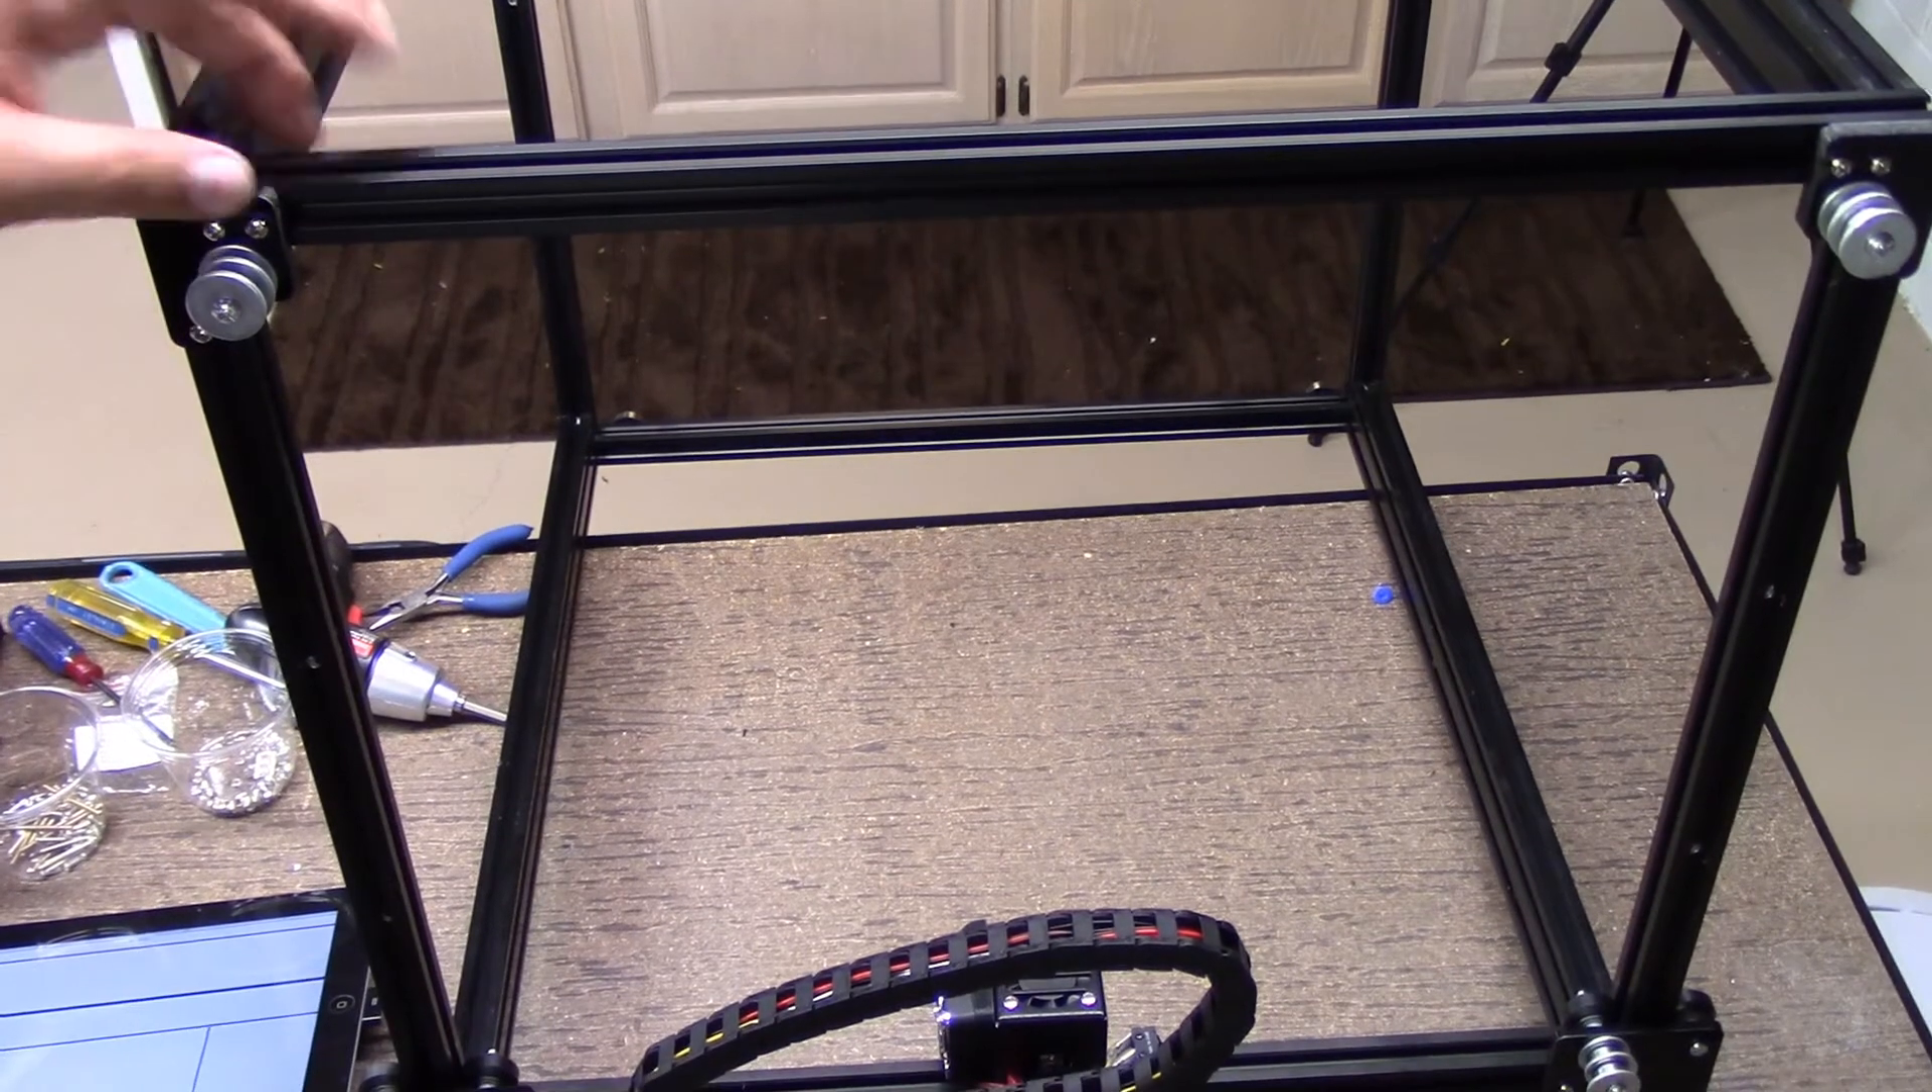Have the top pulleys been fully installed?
Yes.